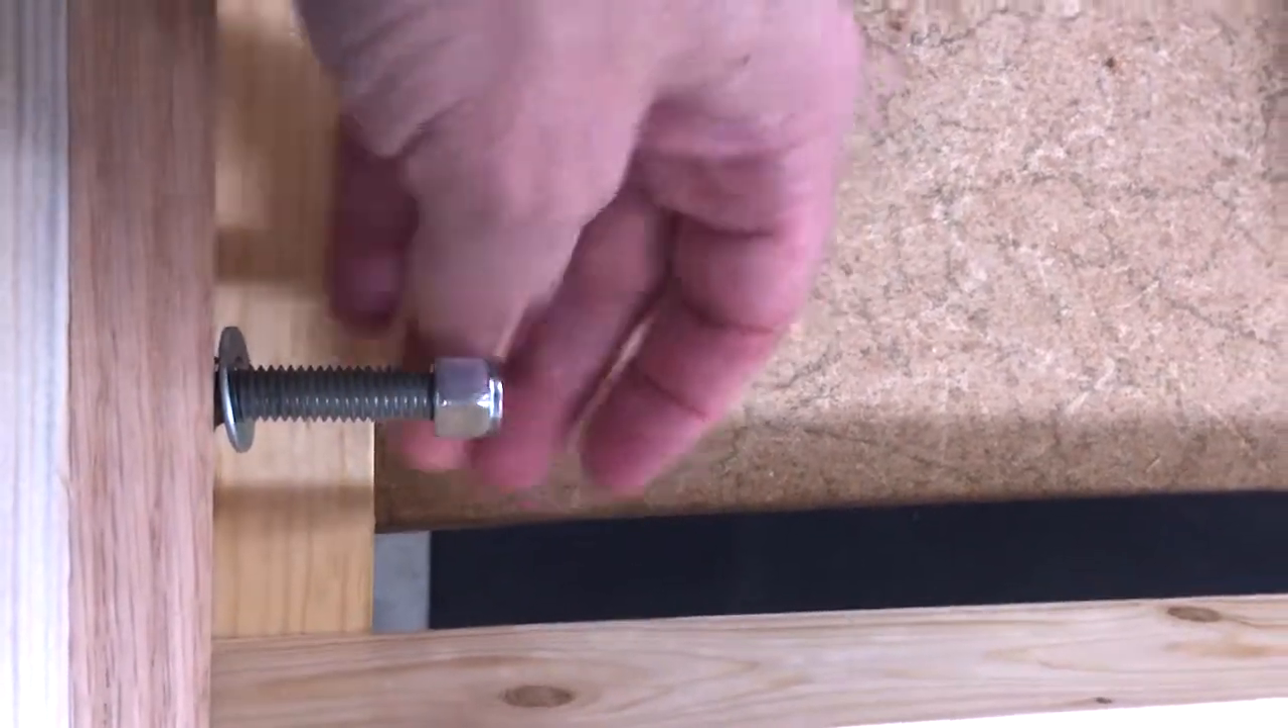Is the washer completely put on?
Yes.